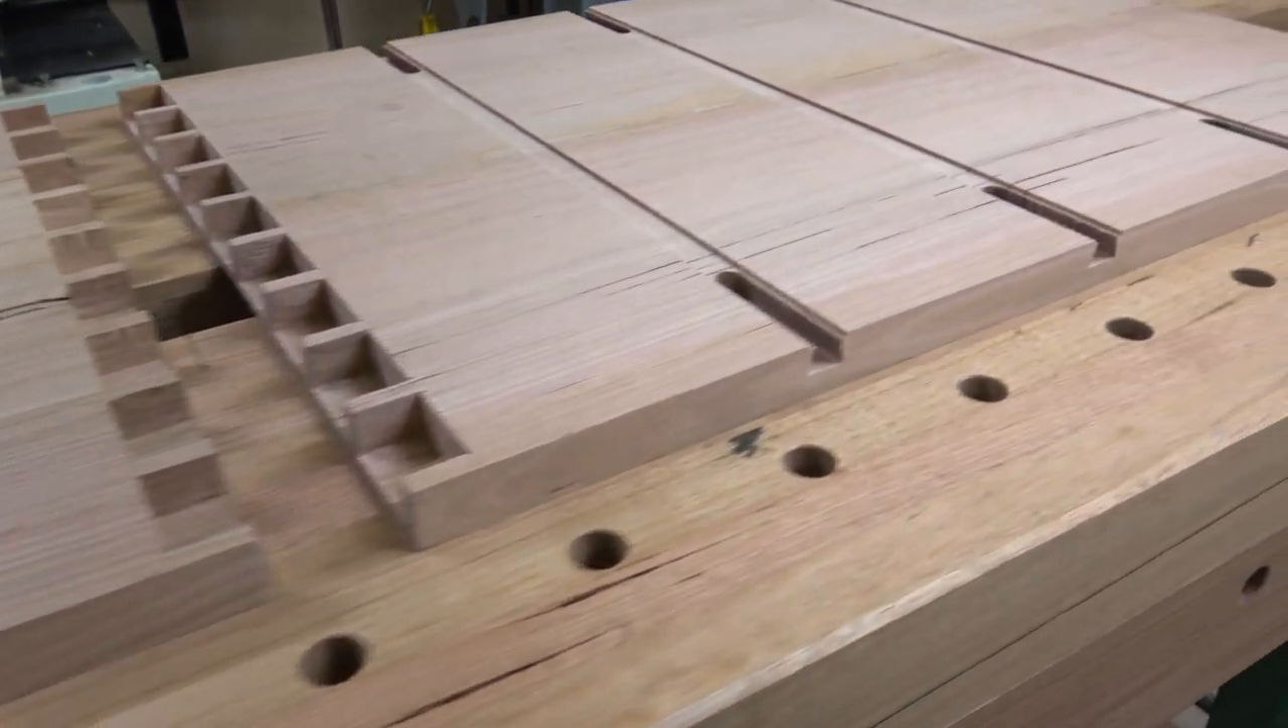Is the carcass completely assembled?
No.